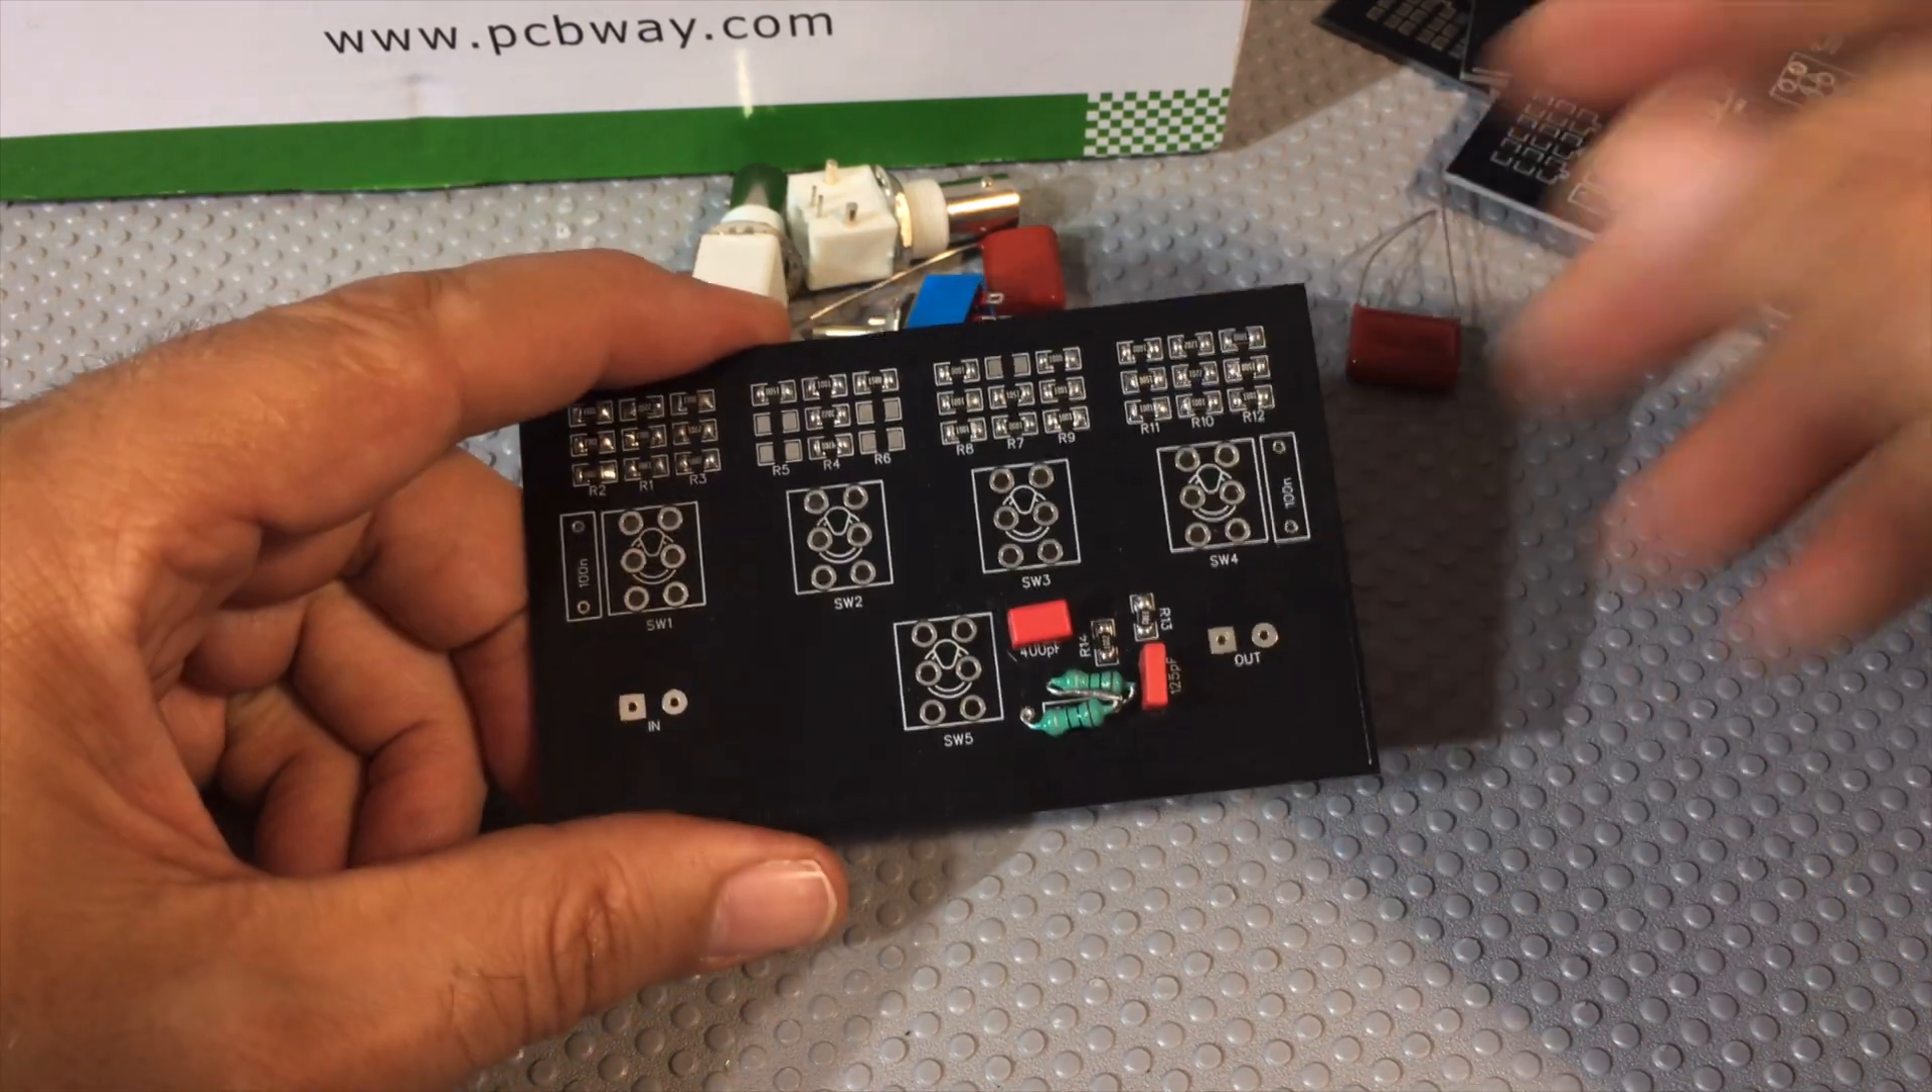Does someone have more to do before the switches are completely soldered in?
Yes.